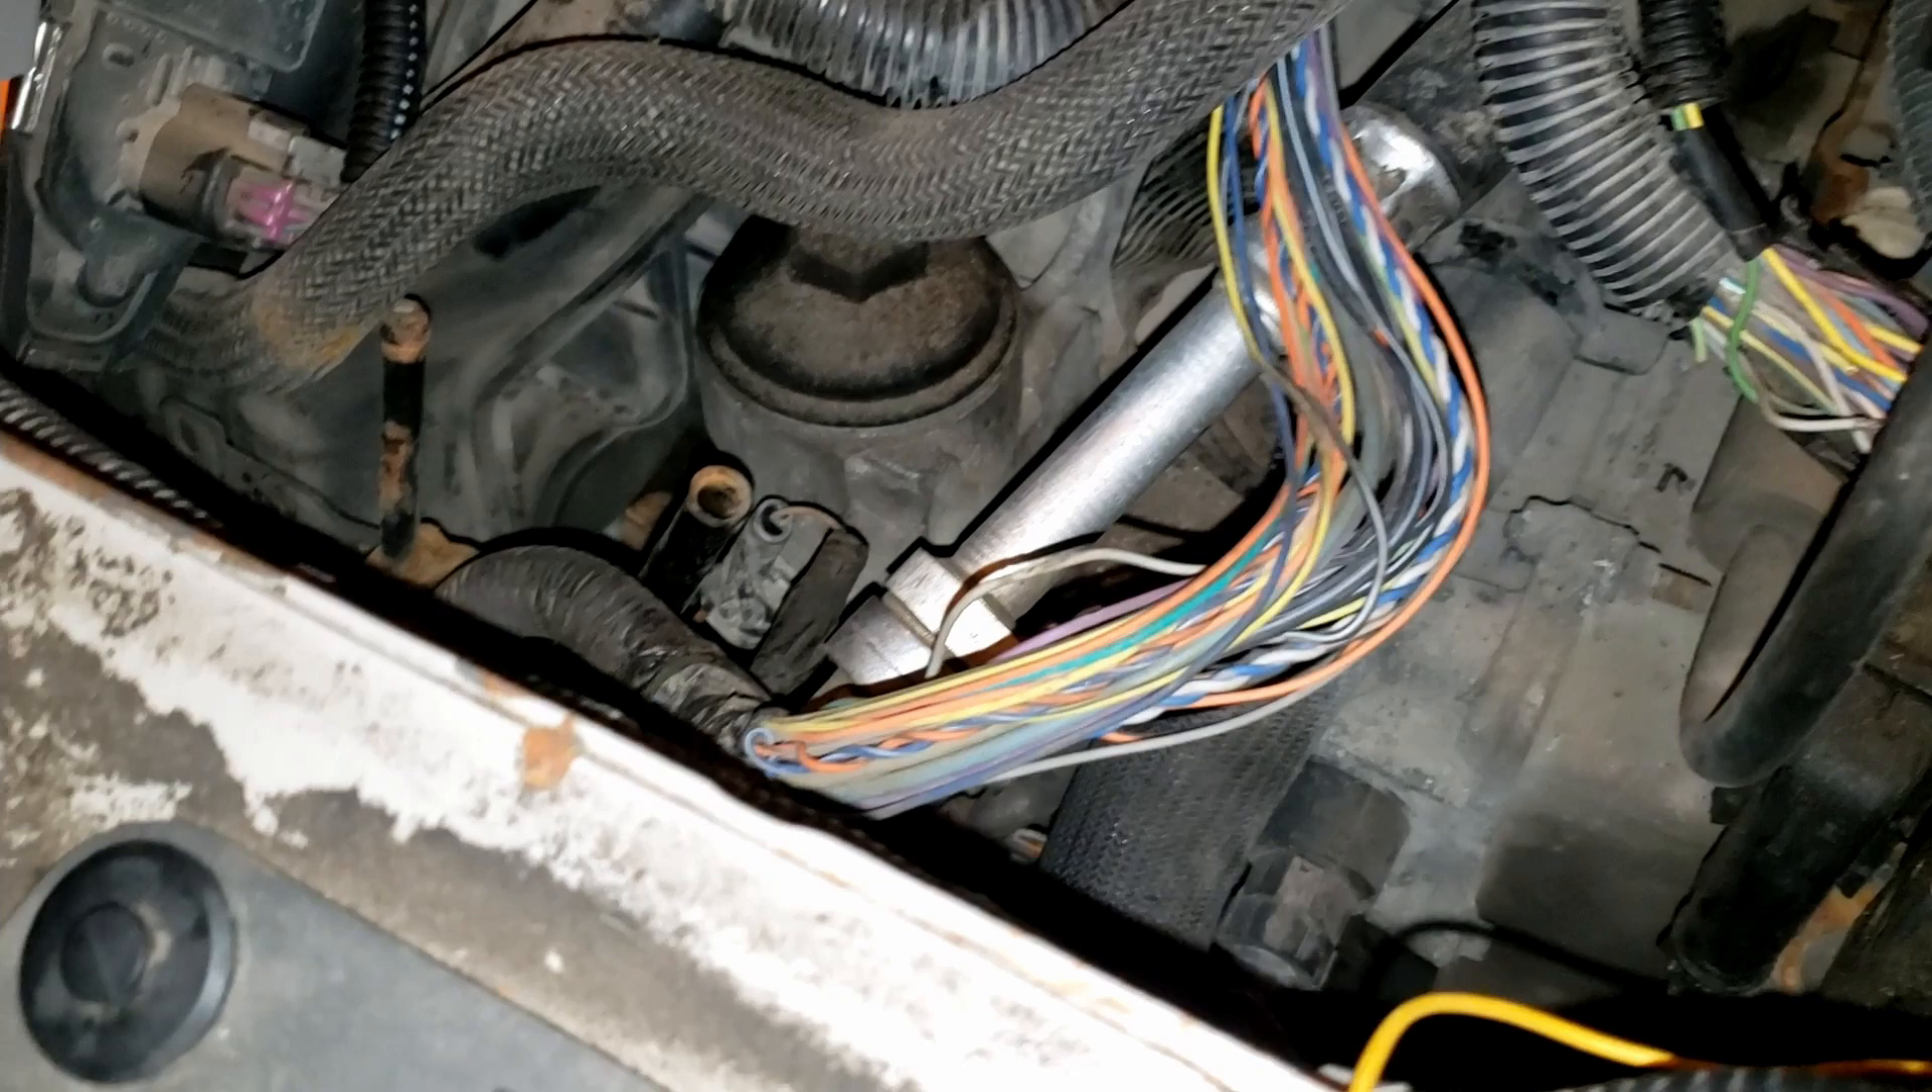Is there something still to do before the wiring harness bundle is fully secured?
Yes.